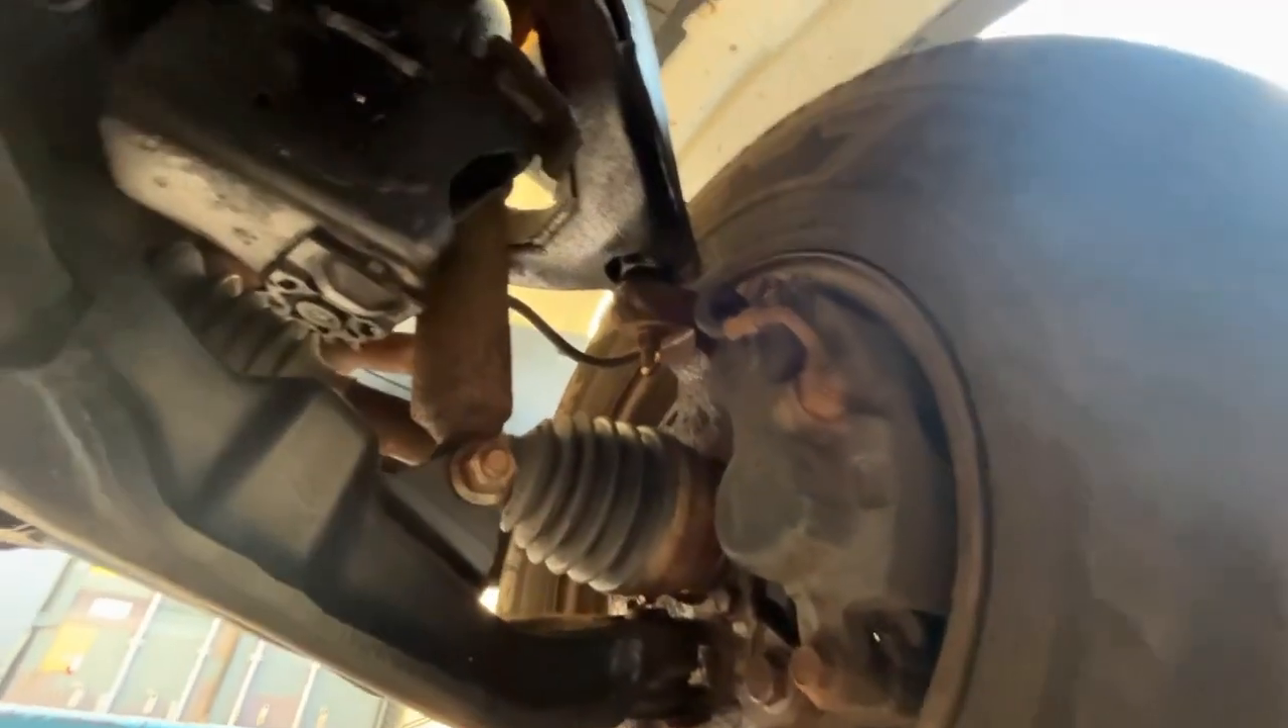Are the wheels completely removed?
No.